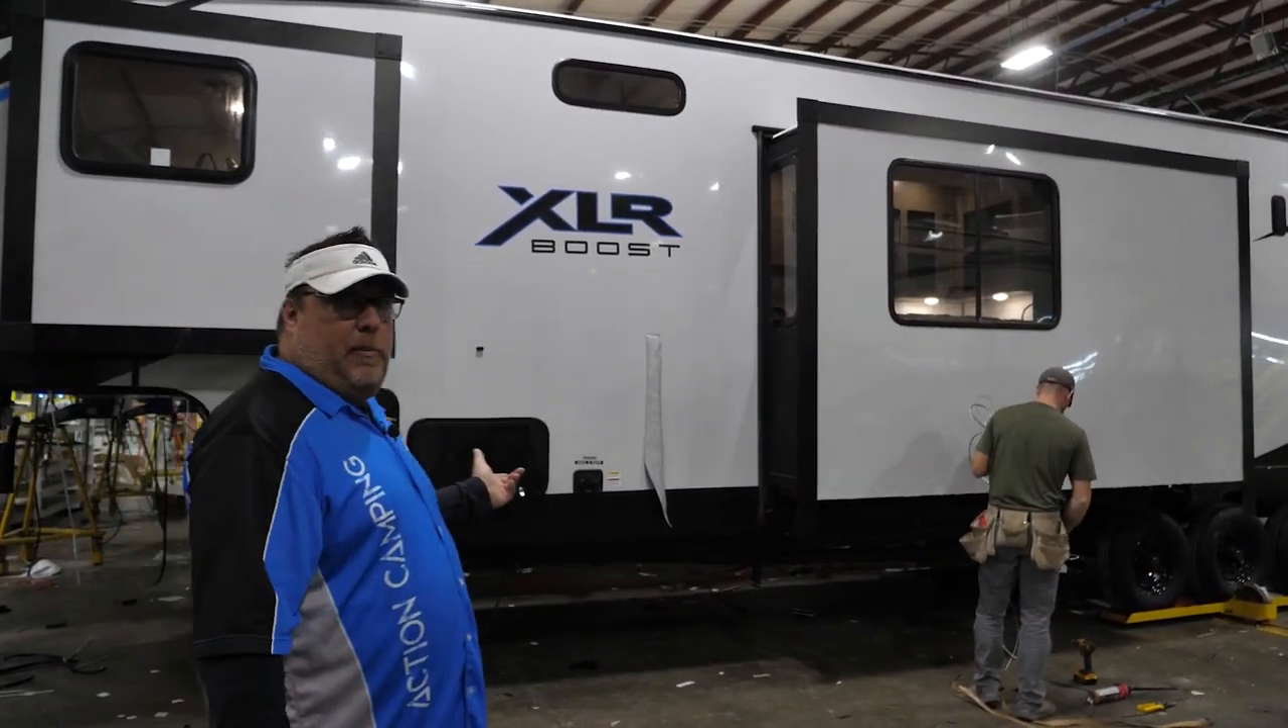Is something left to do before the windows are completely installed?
No.